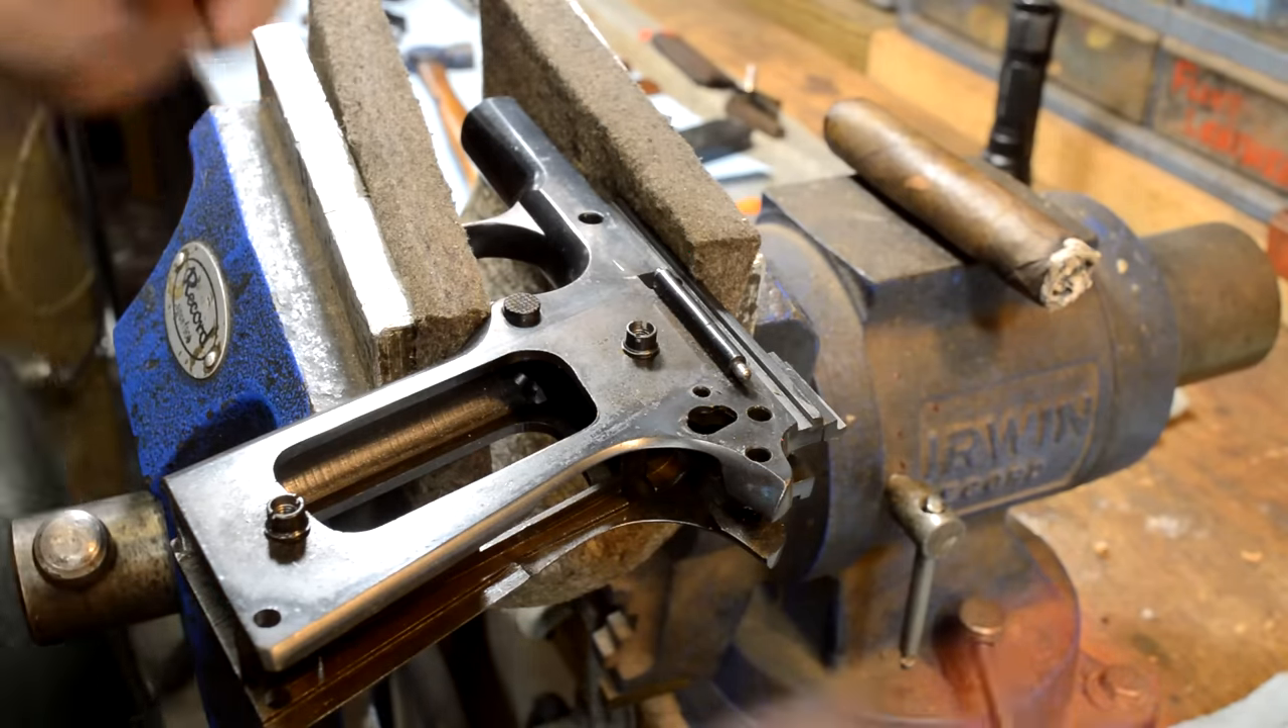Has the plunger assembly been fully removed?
No.